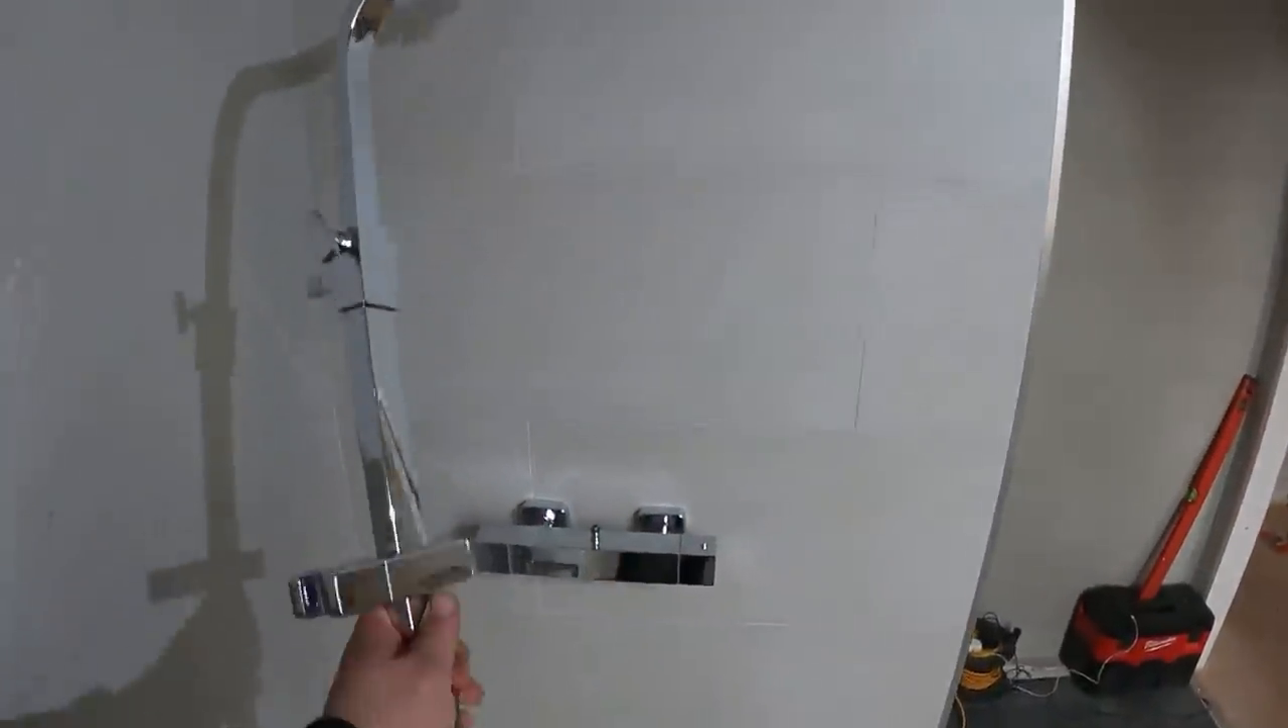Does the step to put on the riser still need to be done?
Yes.